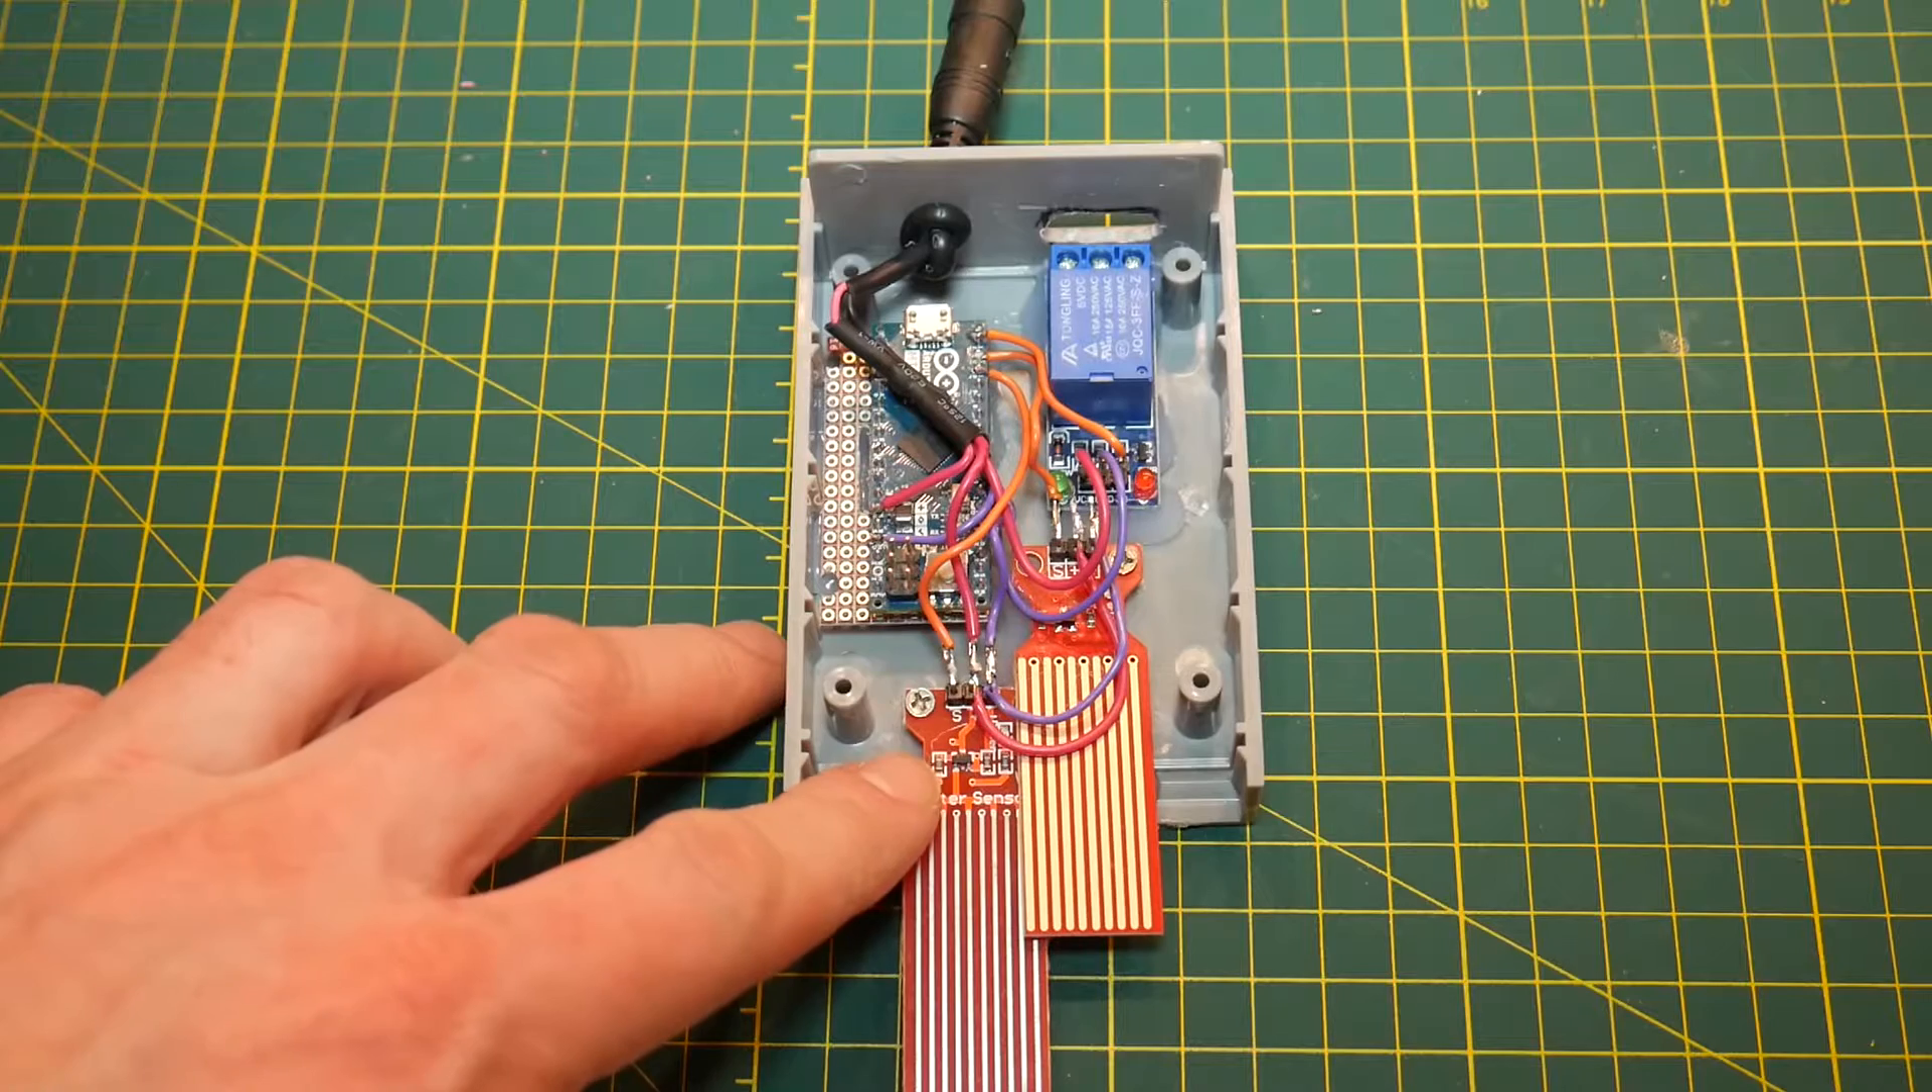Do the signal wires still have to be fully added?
No.